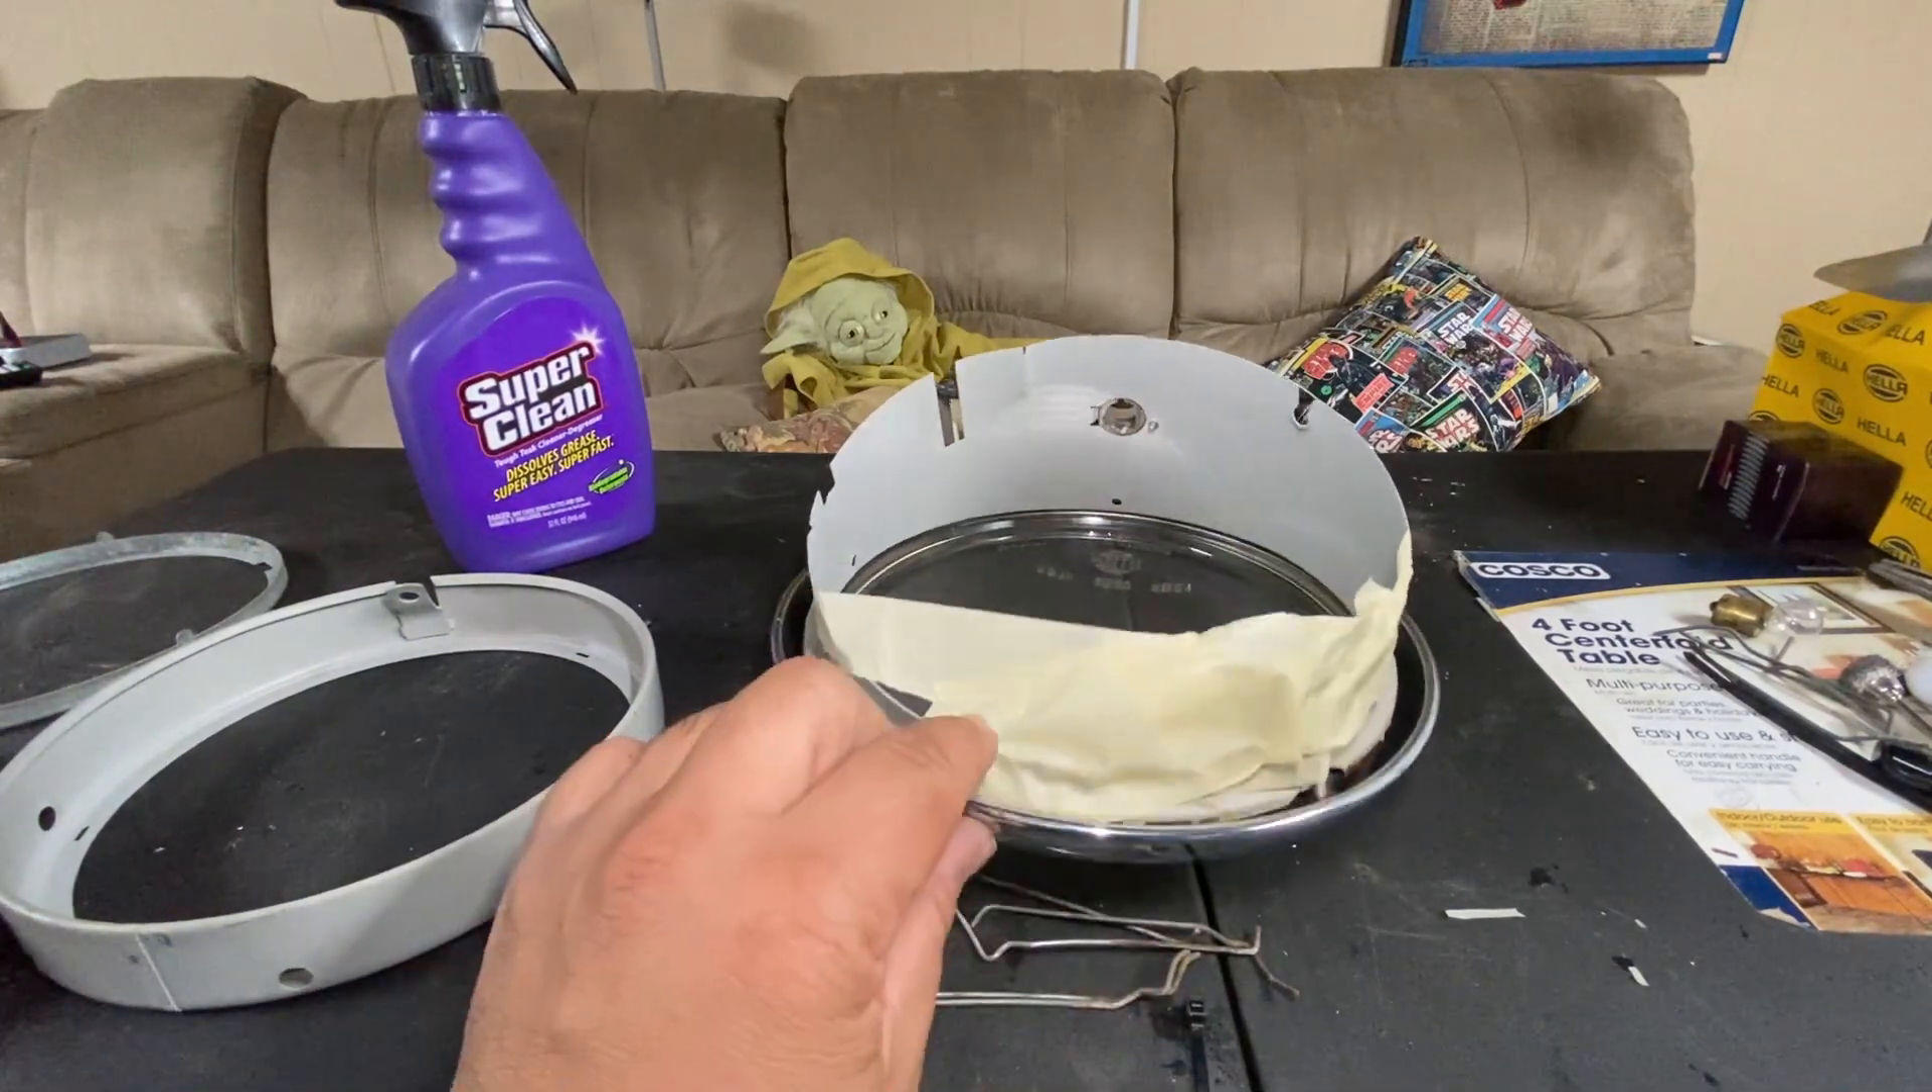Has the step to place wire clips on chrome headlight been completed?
No.